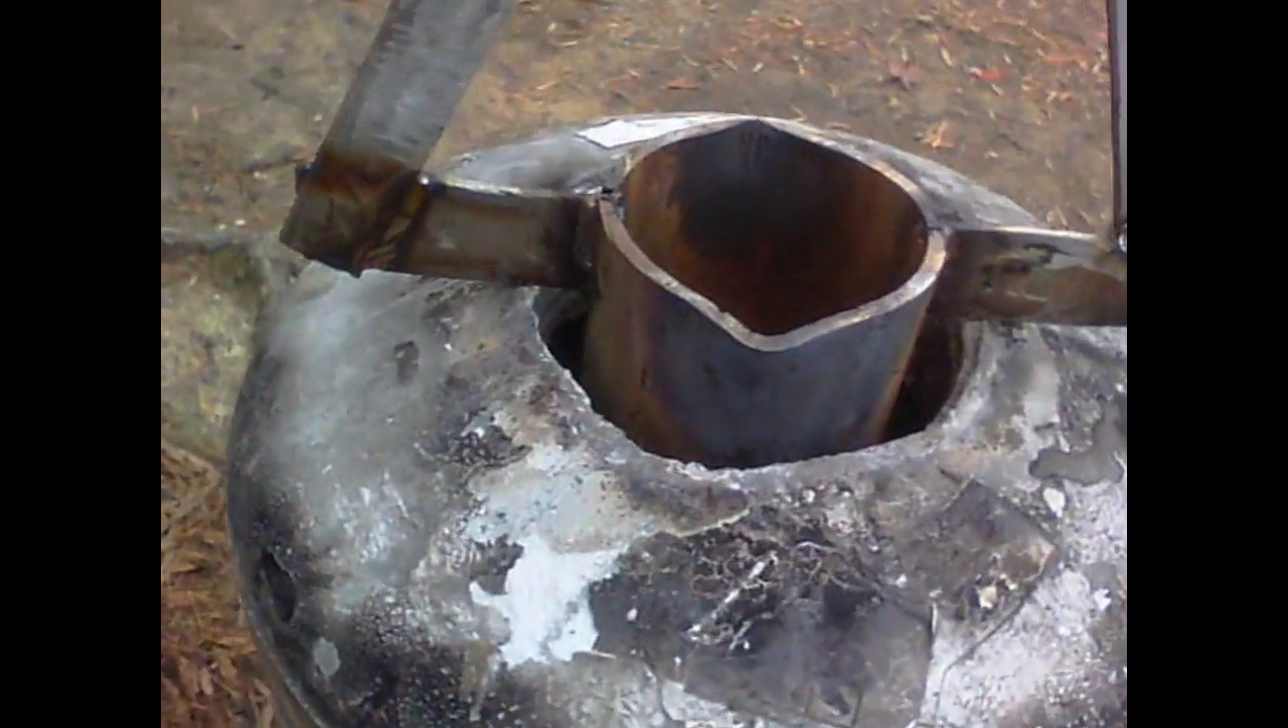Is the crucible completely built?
Yes.